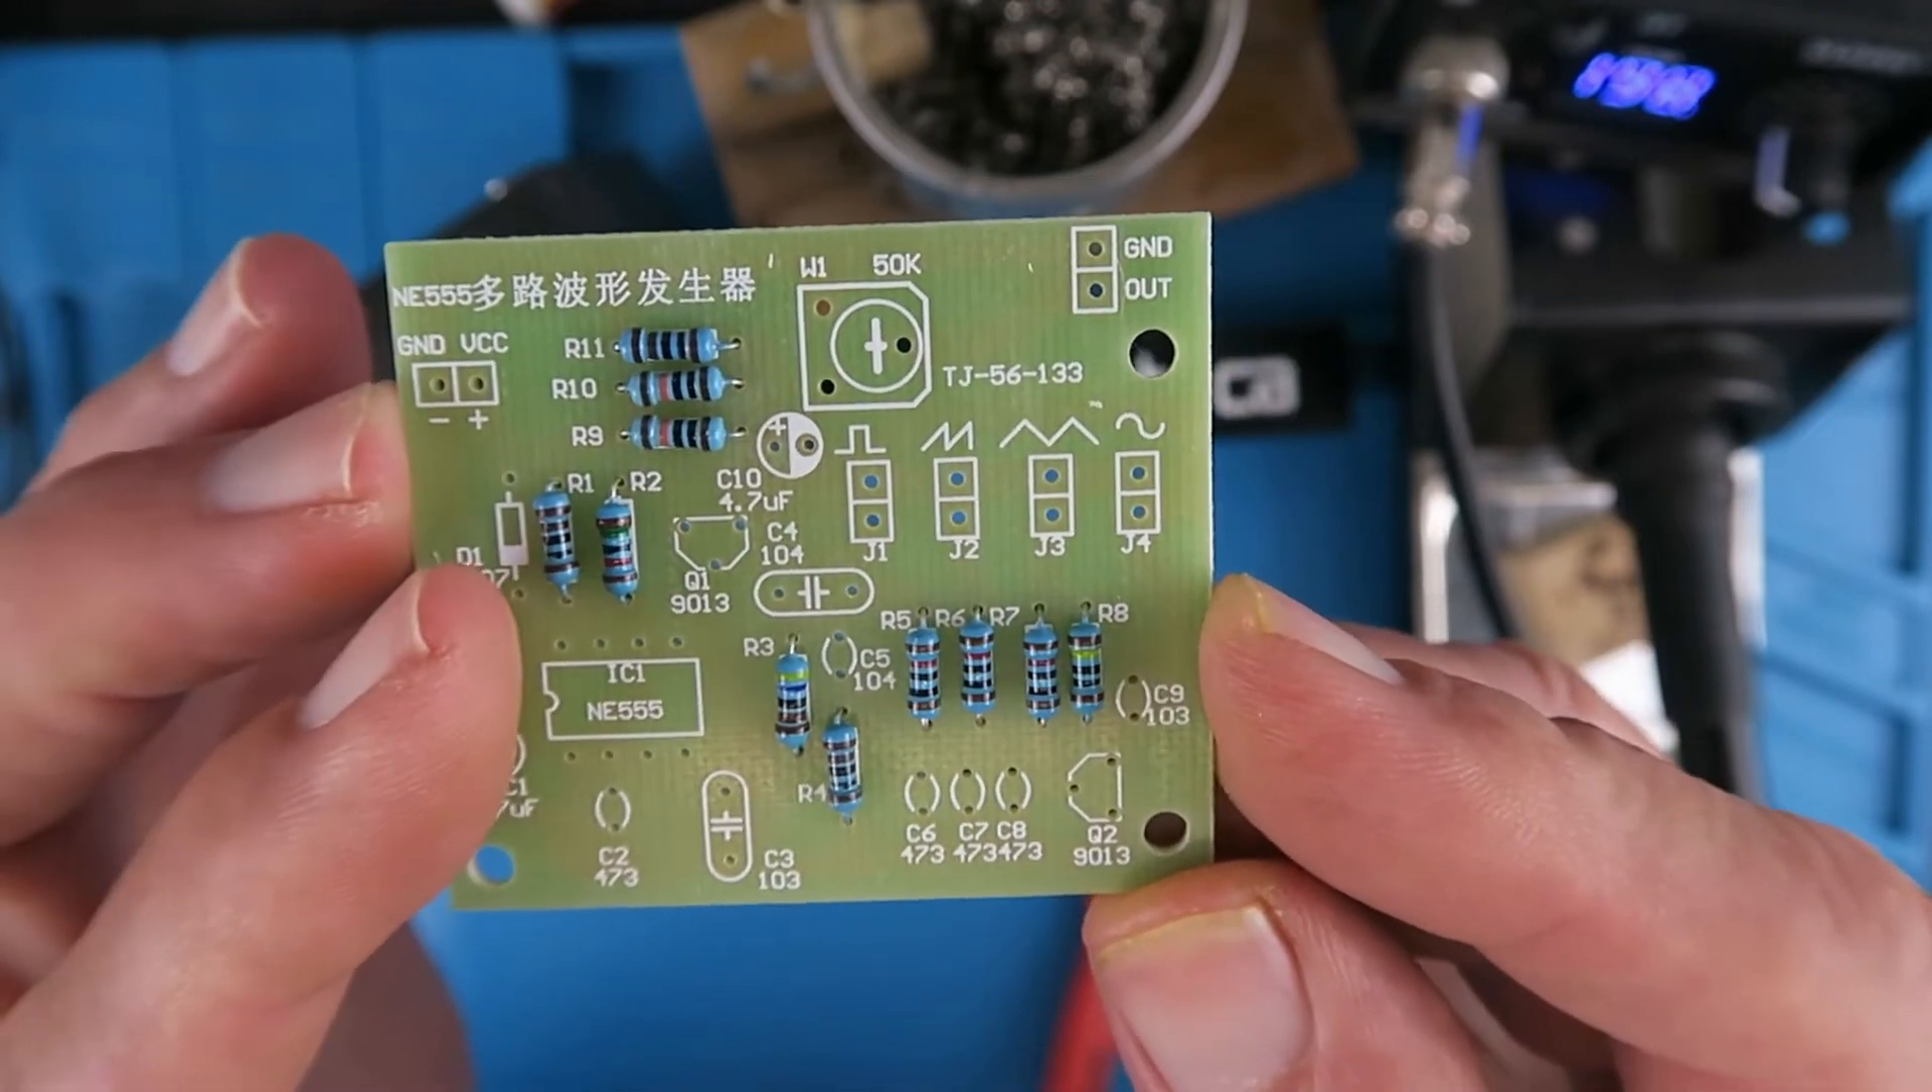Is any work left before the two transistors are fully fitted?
Yes.